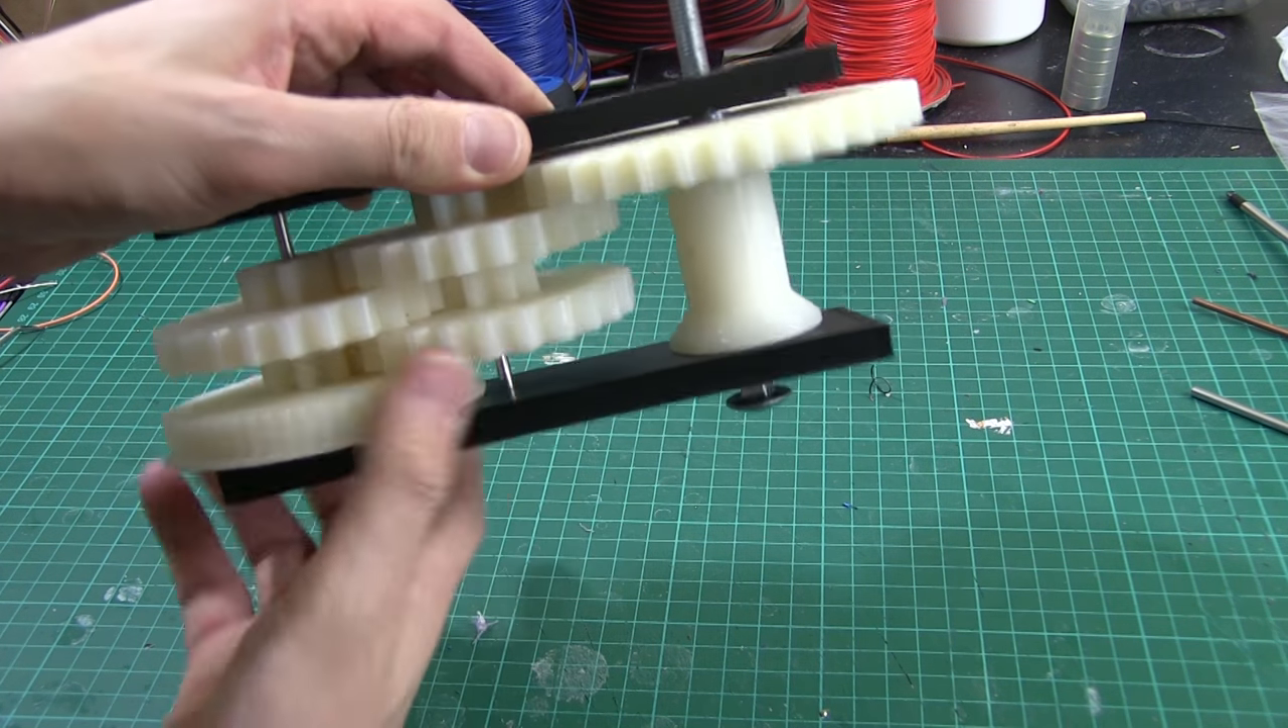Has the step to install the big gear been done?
Yes.